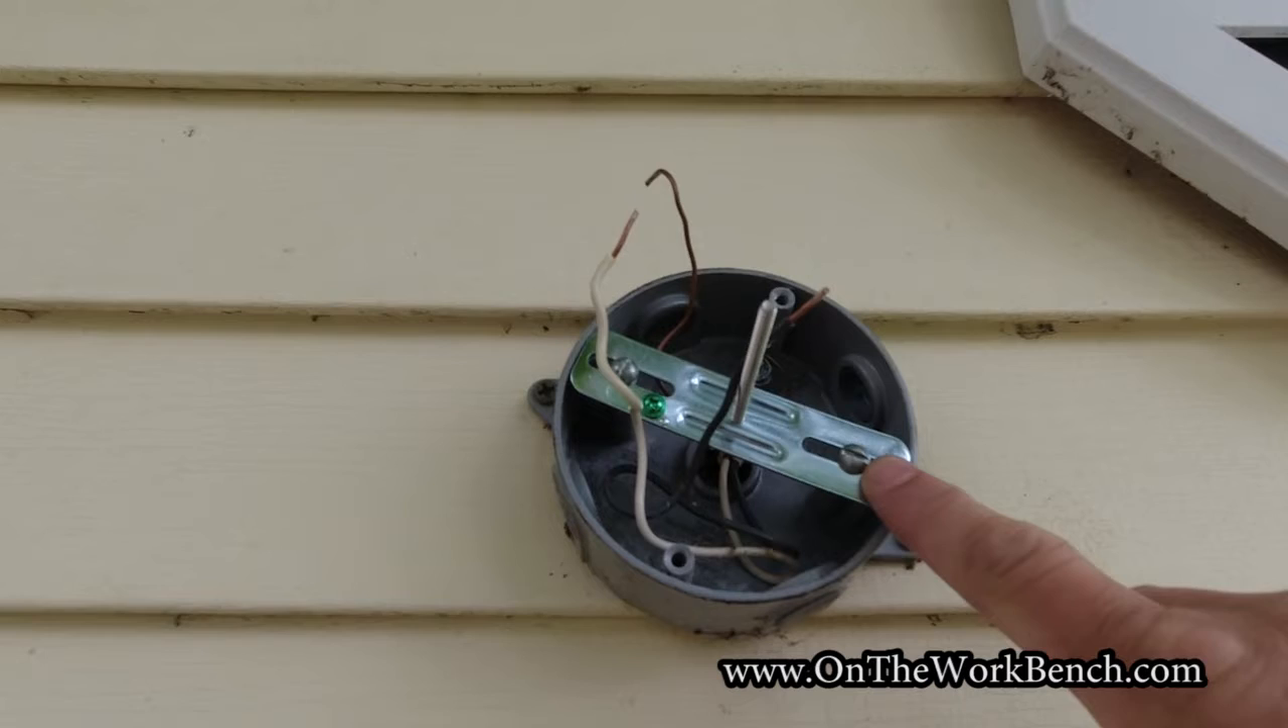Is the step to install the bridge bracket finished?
Yes.